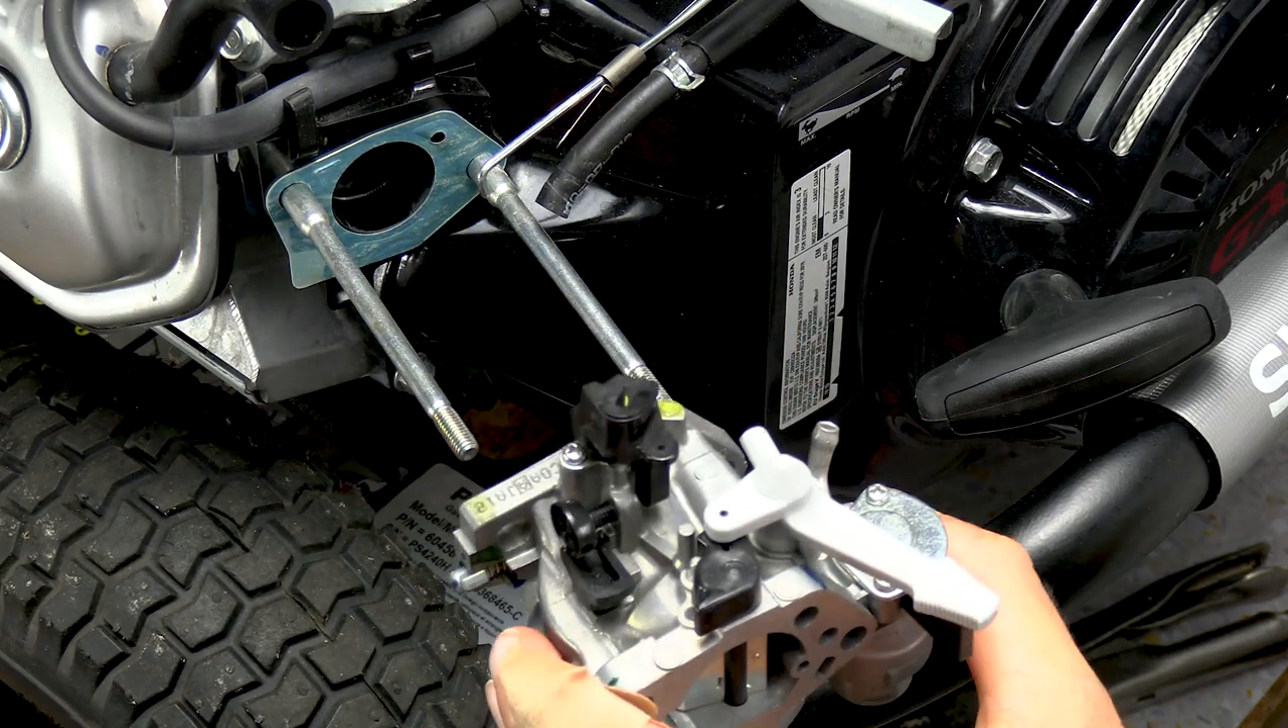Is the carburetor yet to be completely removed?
No.